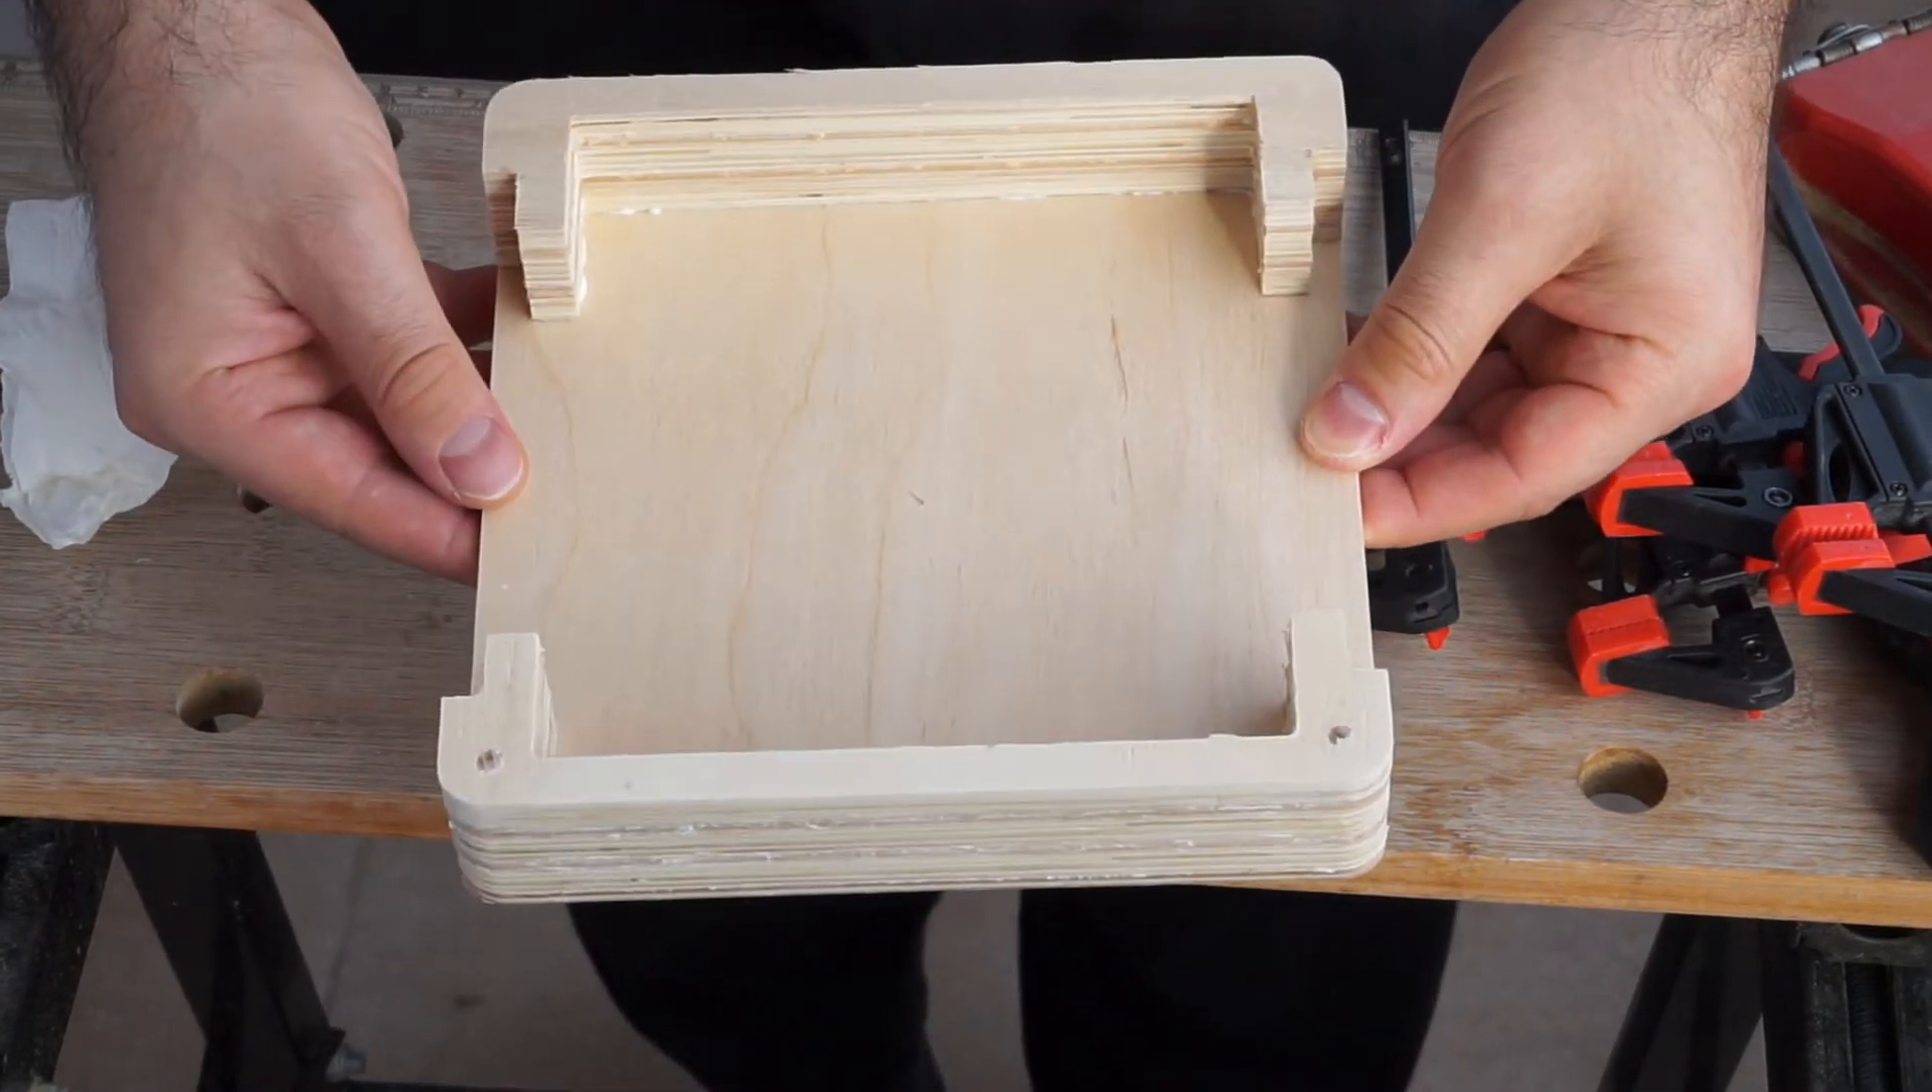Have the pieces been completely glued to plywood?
Yes.